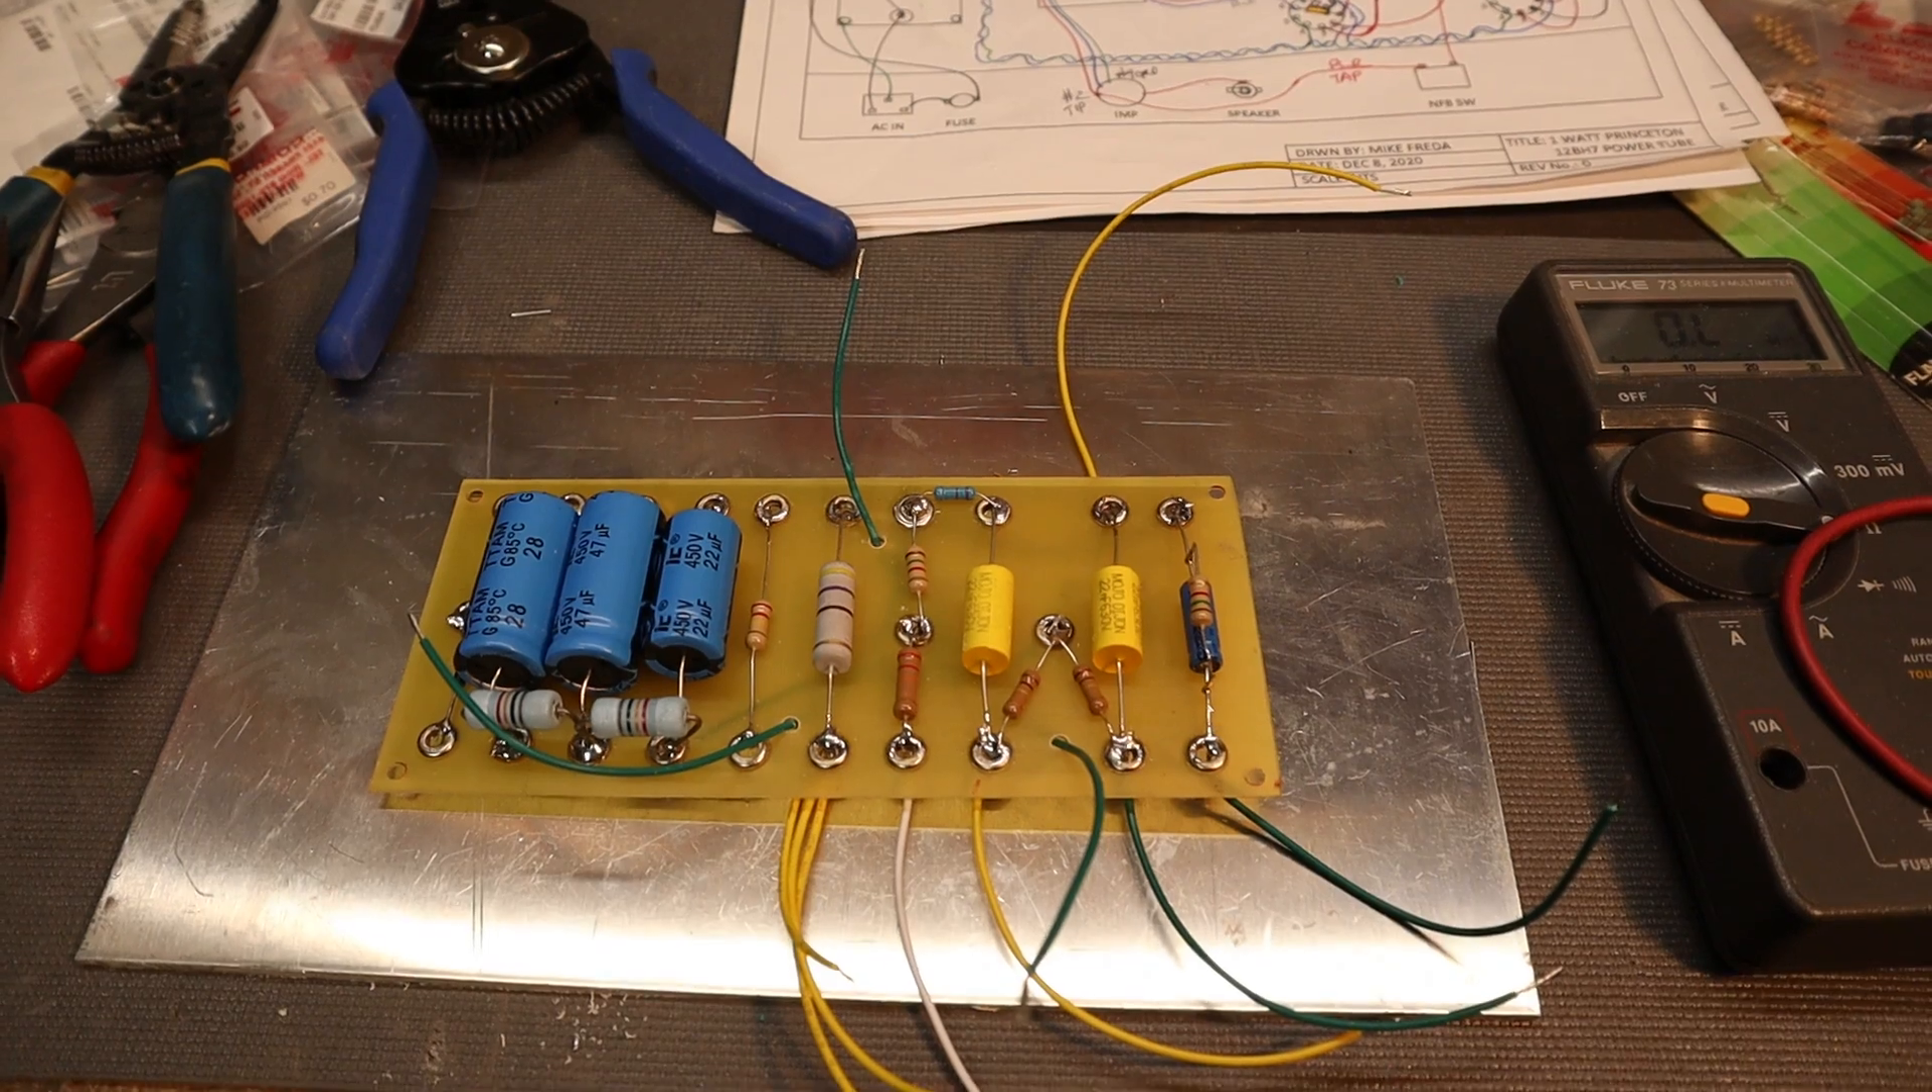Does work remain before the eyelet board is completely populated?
No.